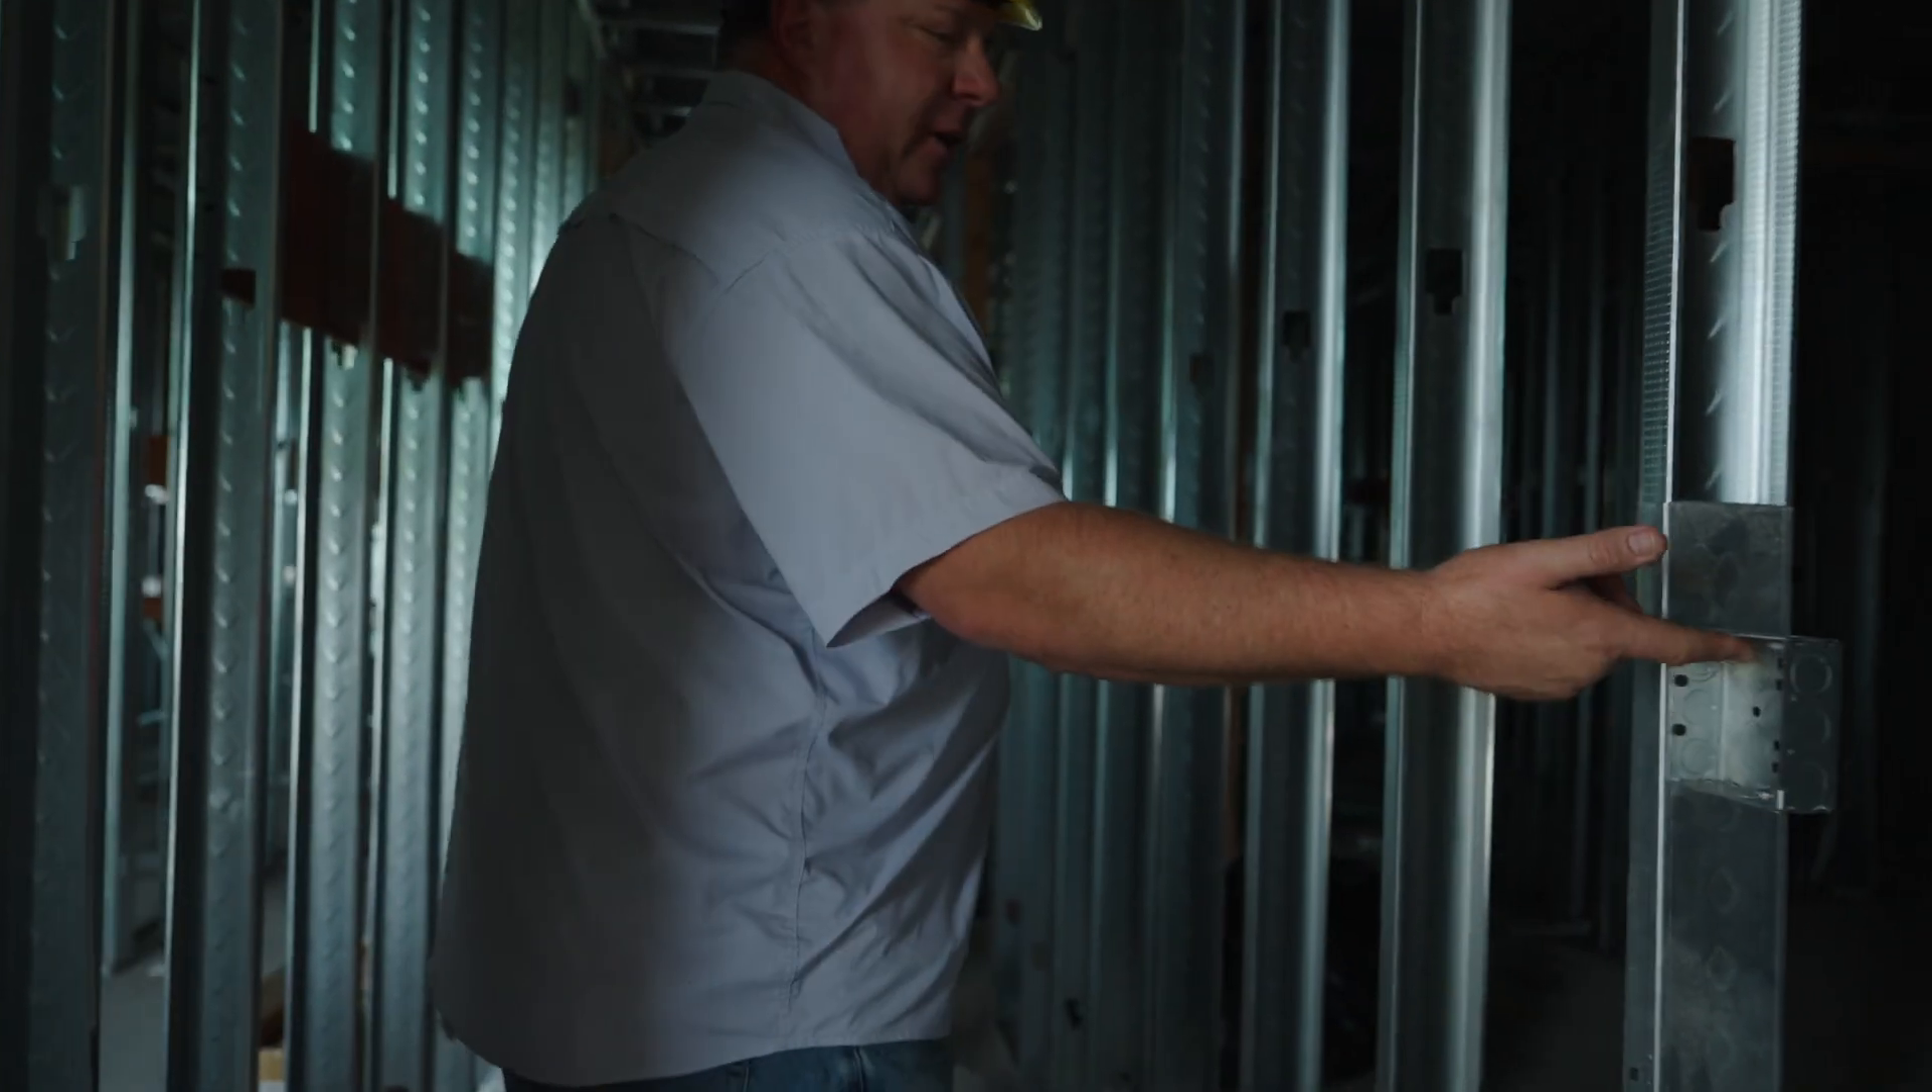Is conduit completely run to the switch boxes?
No.